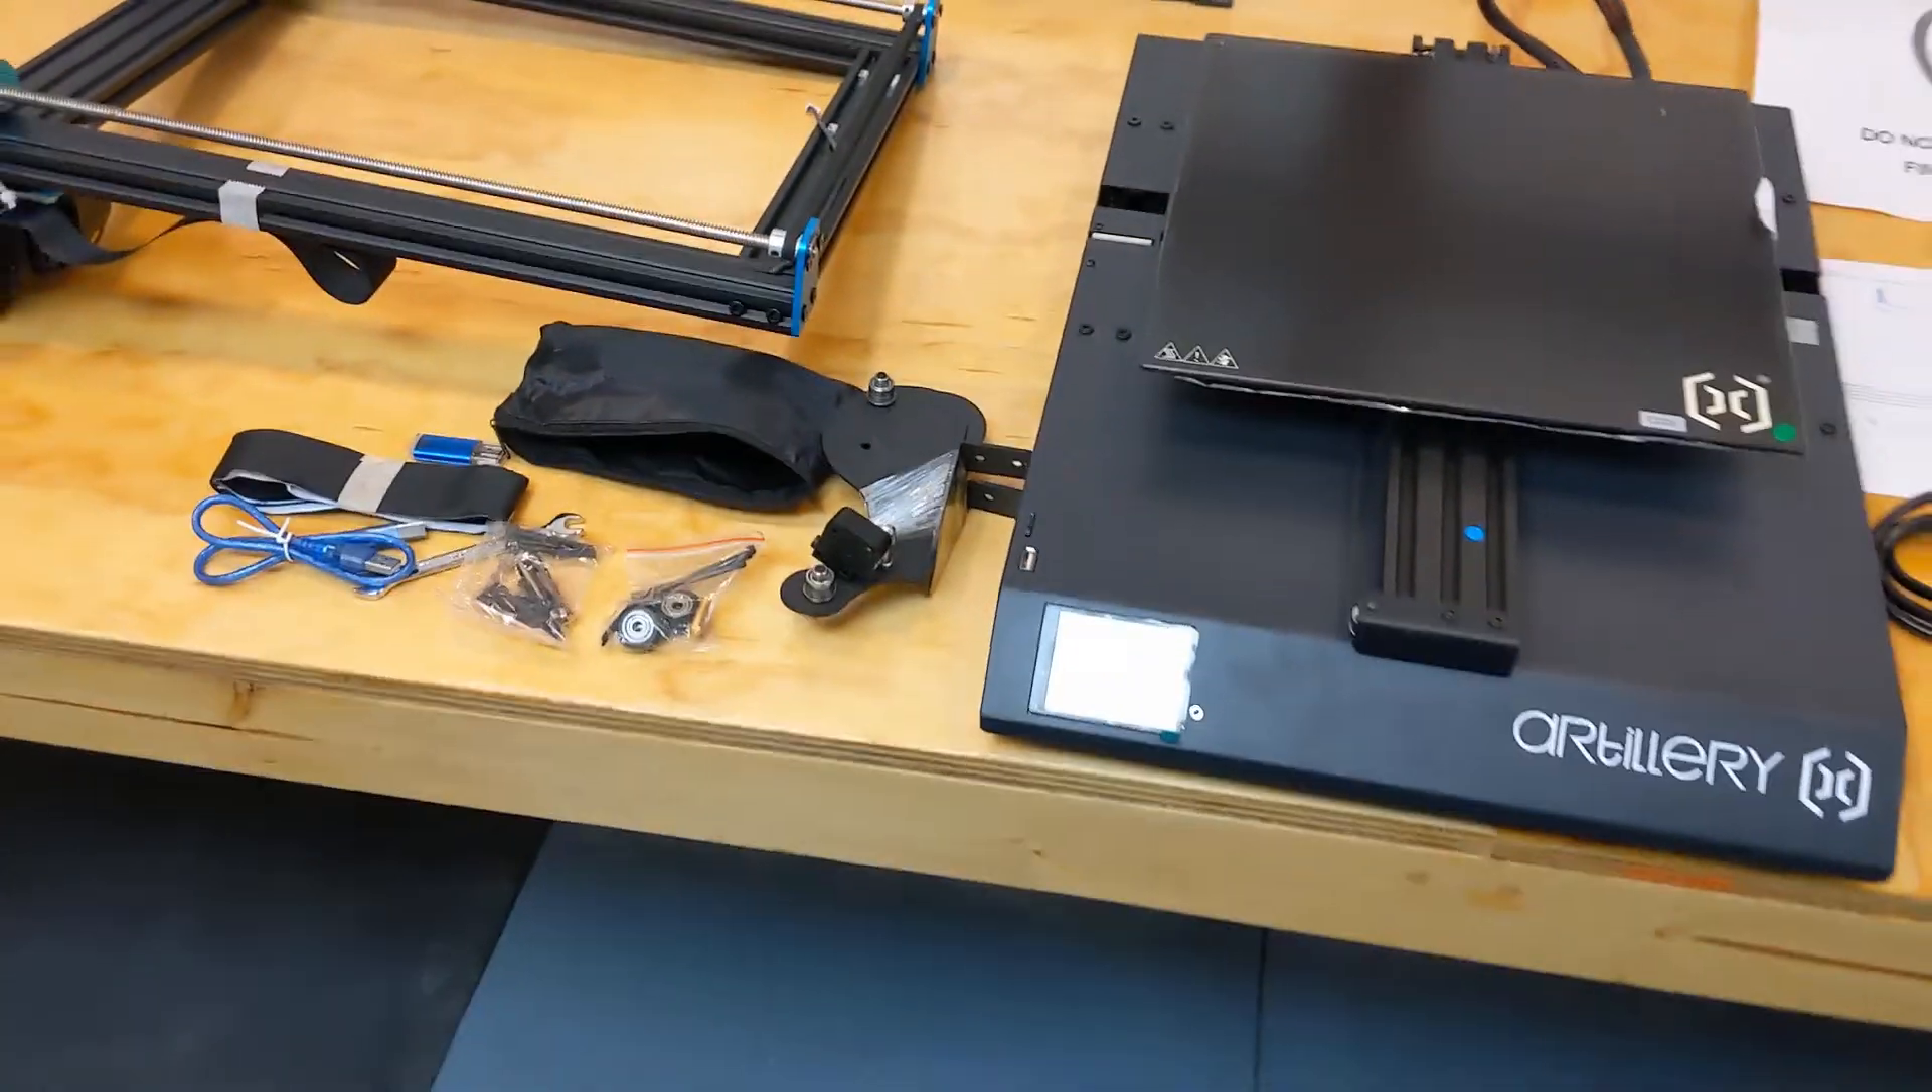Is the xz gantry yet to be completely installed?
Yes.